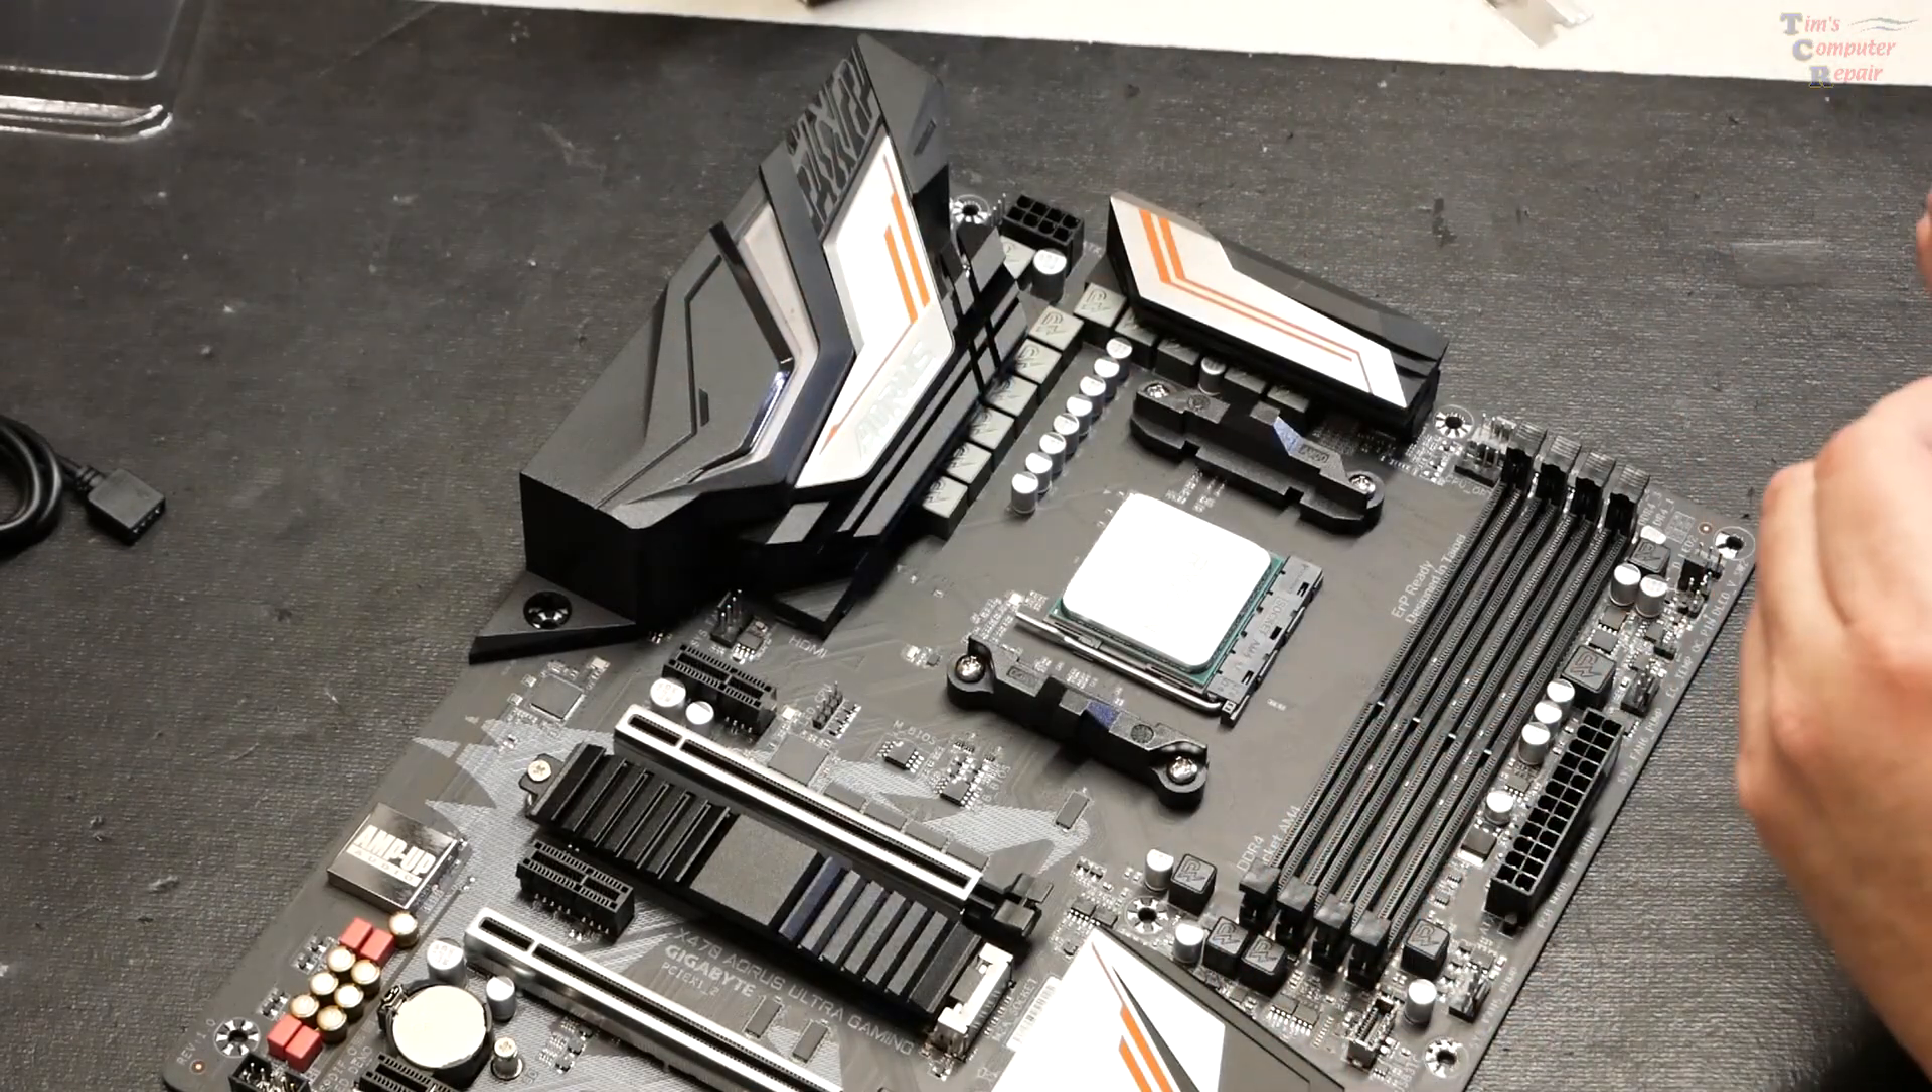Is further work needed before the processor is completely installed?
No.